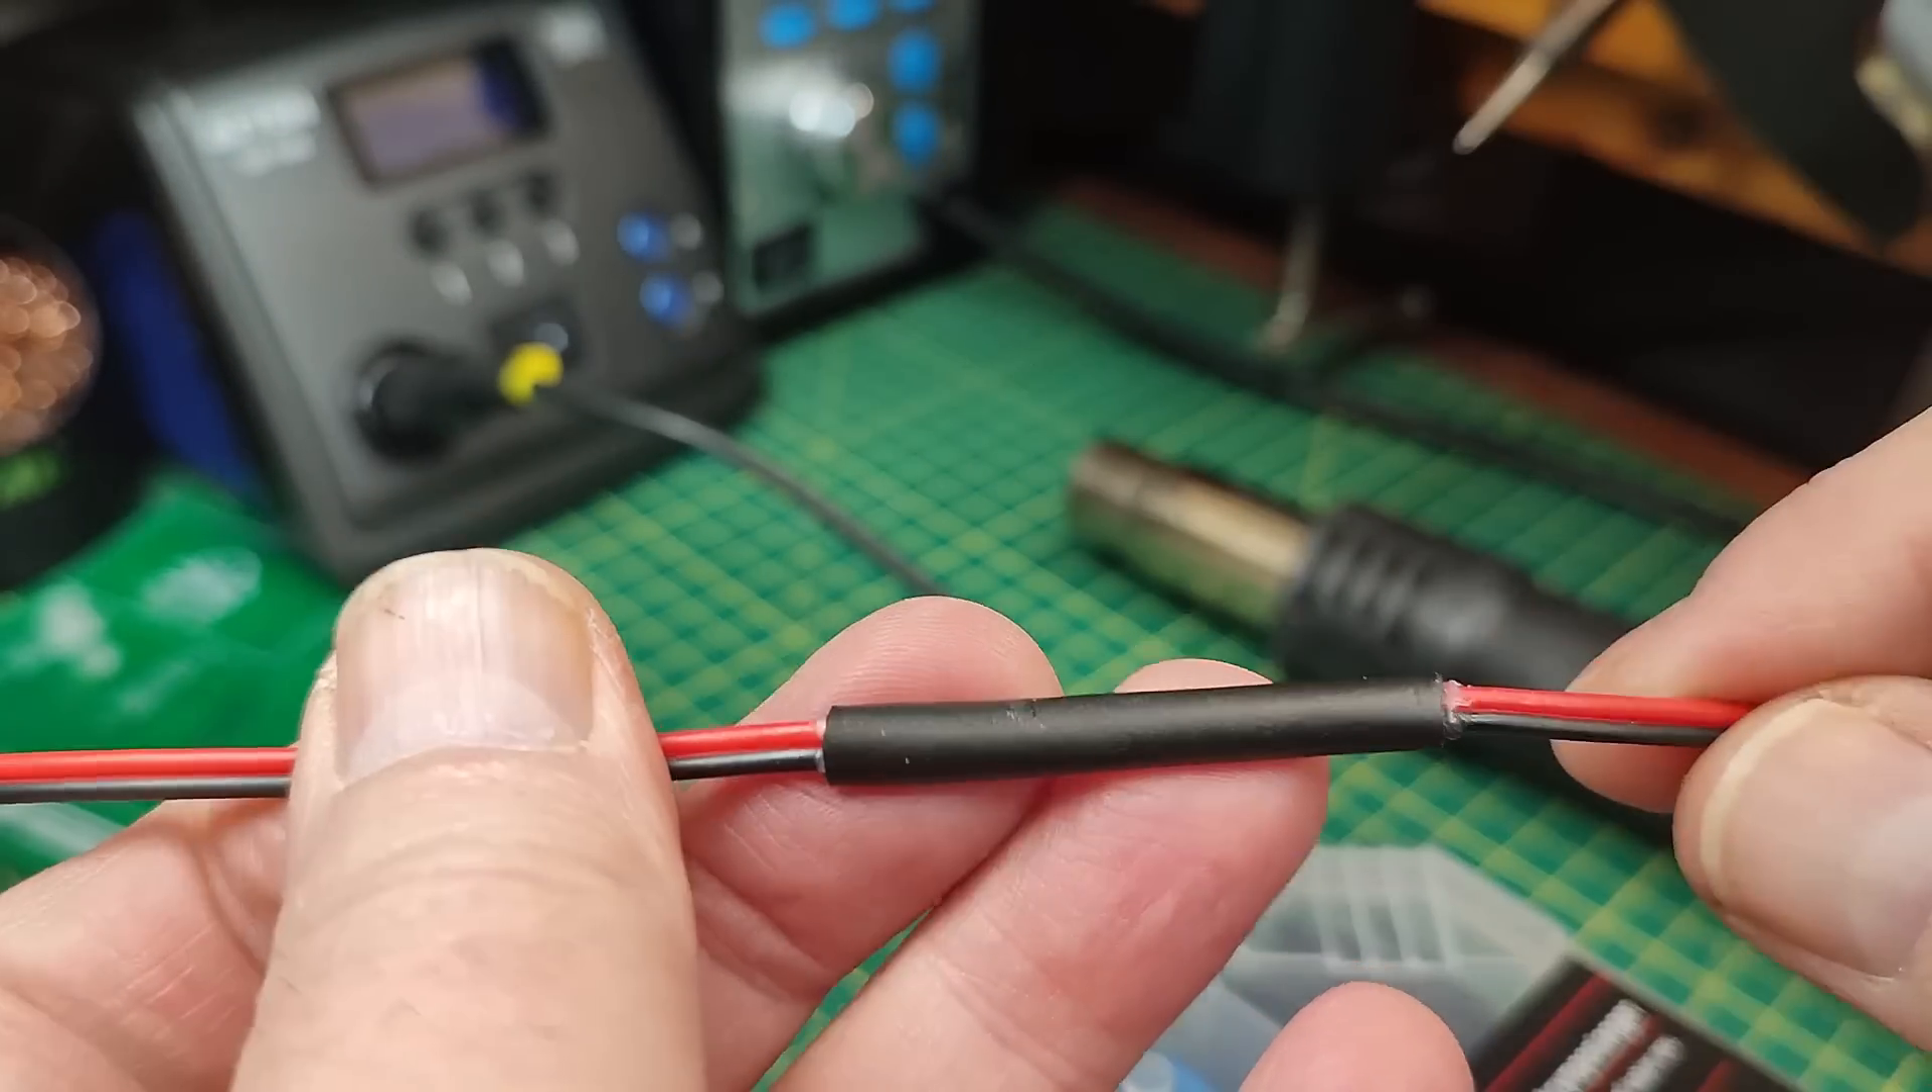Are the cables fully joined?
Yes.